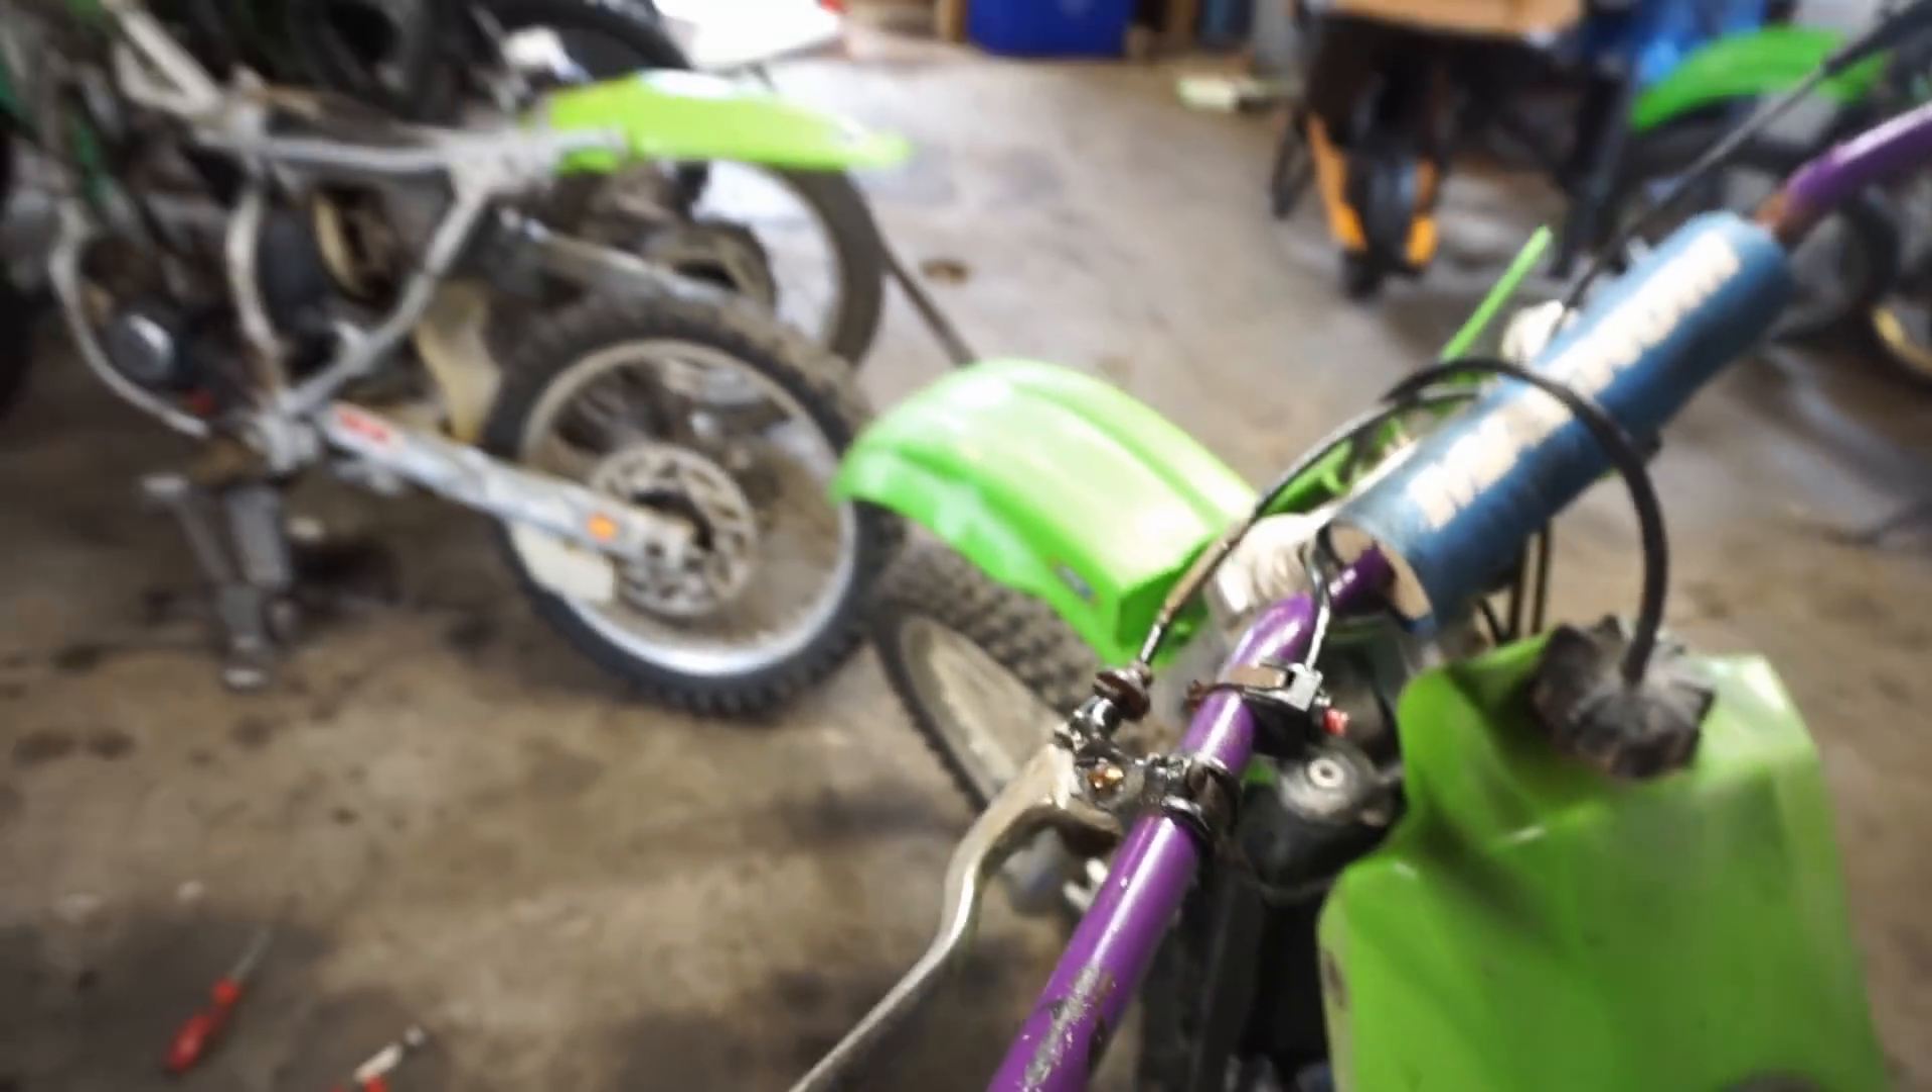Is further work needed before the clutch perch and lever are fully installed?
No.